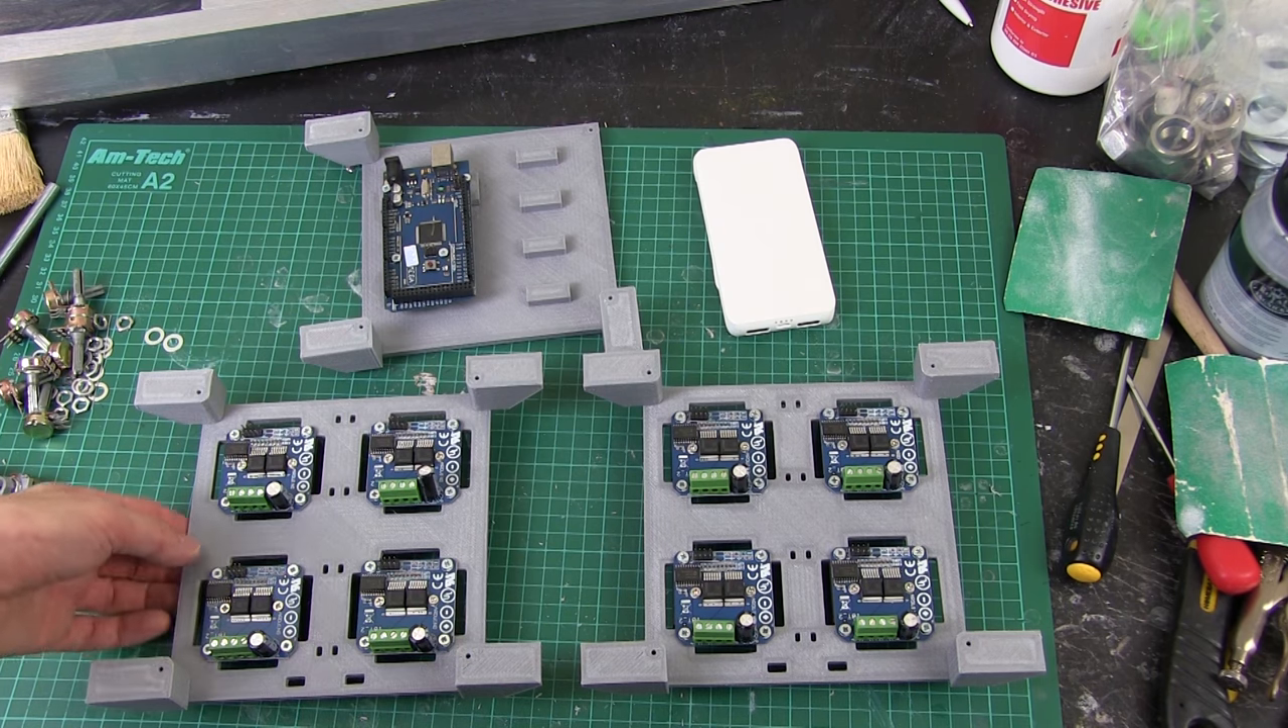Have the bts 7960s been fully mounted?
Yes.